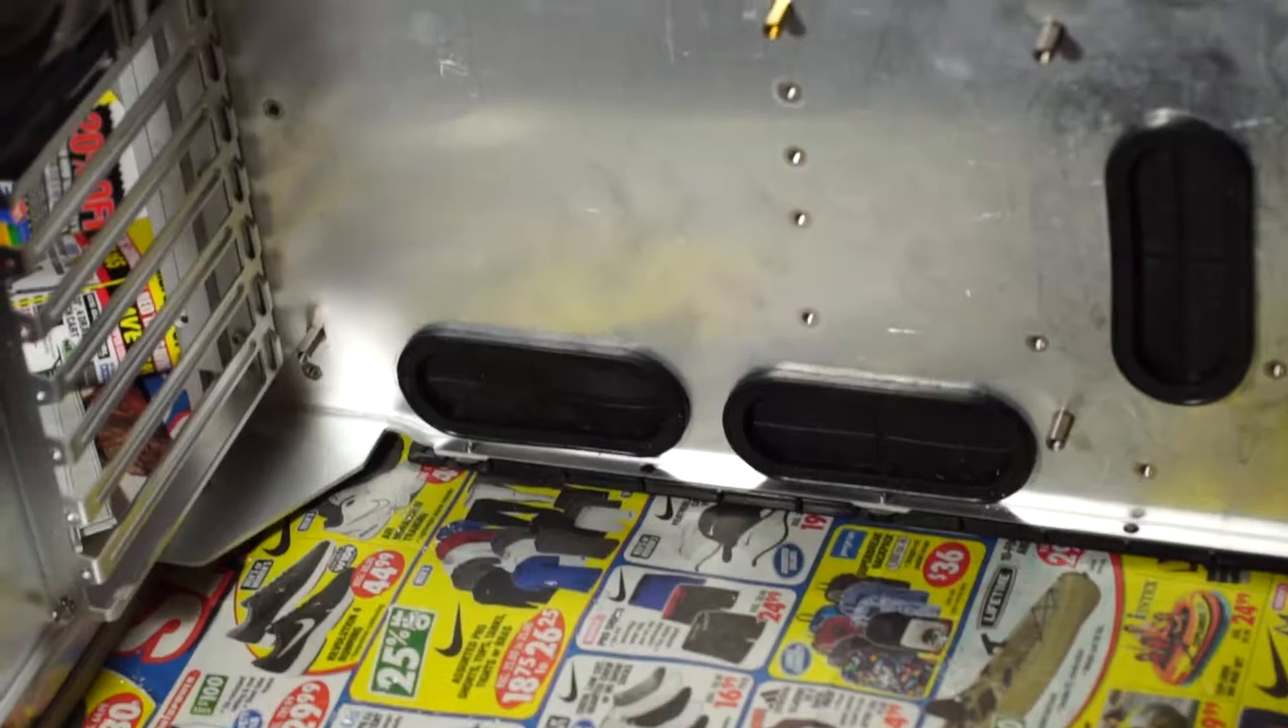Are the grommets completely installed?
Yes.